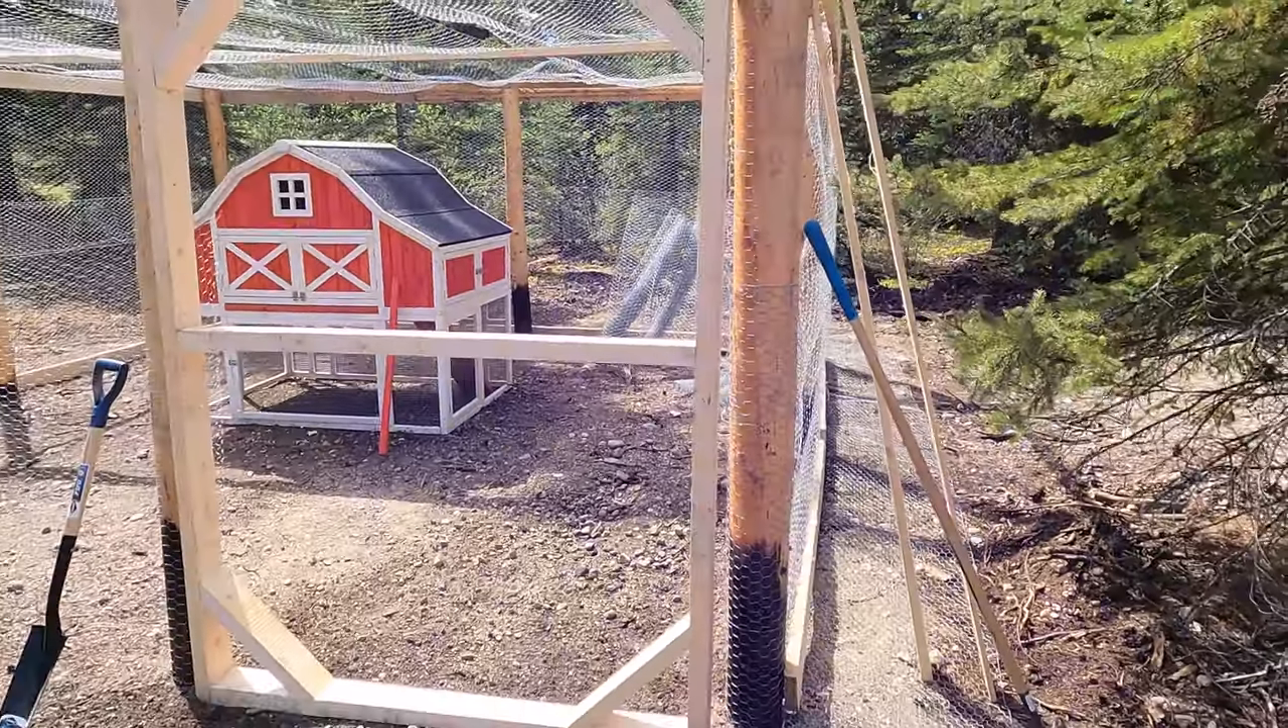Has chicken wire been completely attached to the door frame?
No.